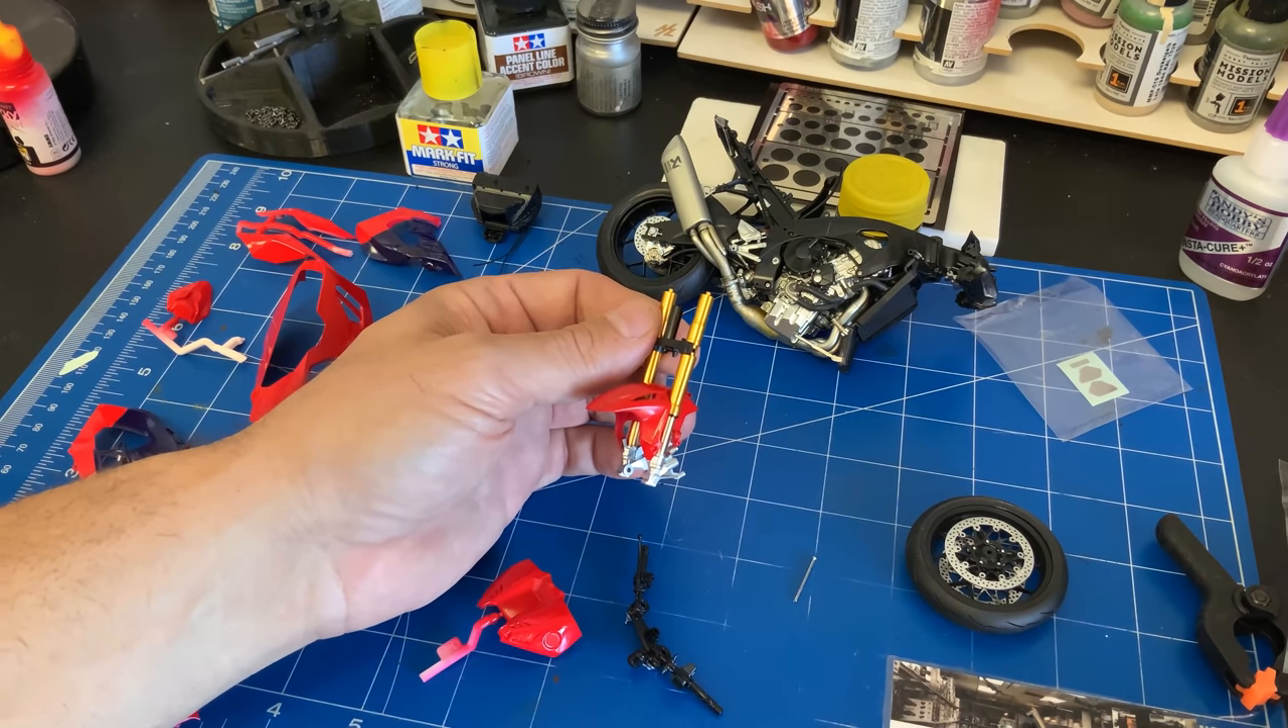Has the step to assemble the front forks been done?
Yes.